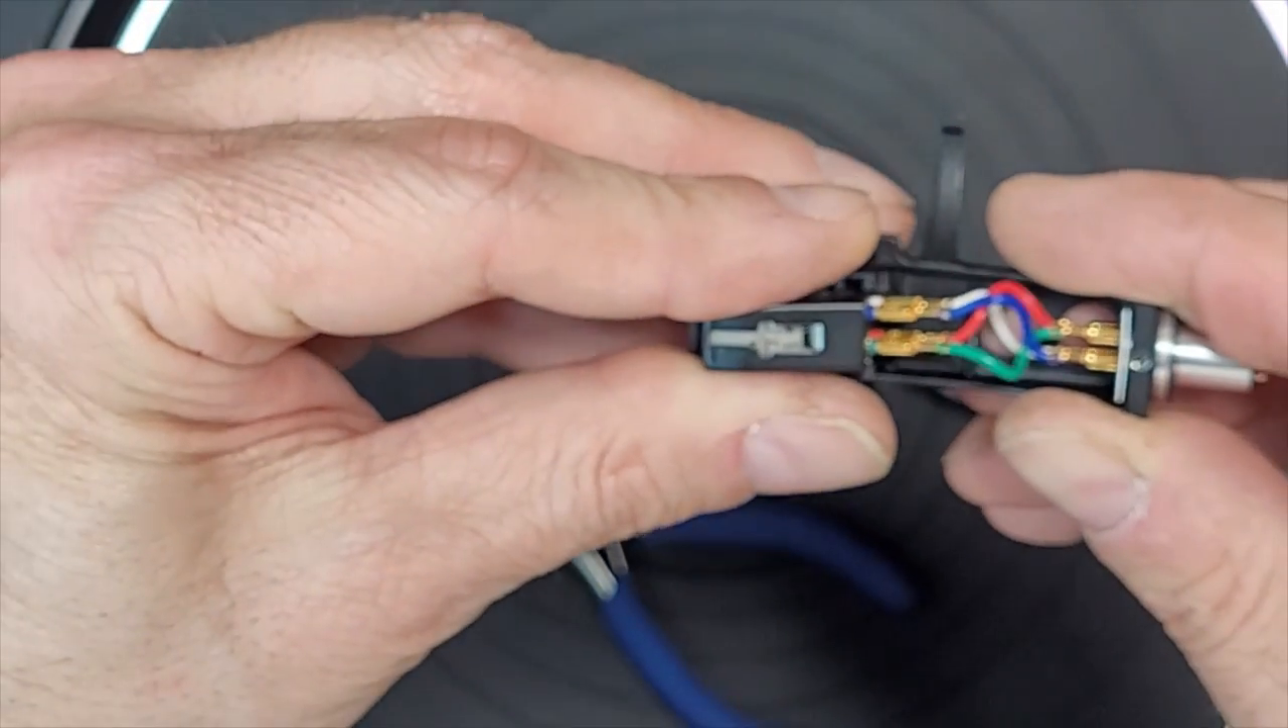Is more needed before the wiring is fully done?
No.